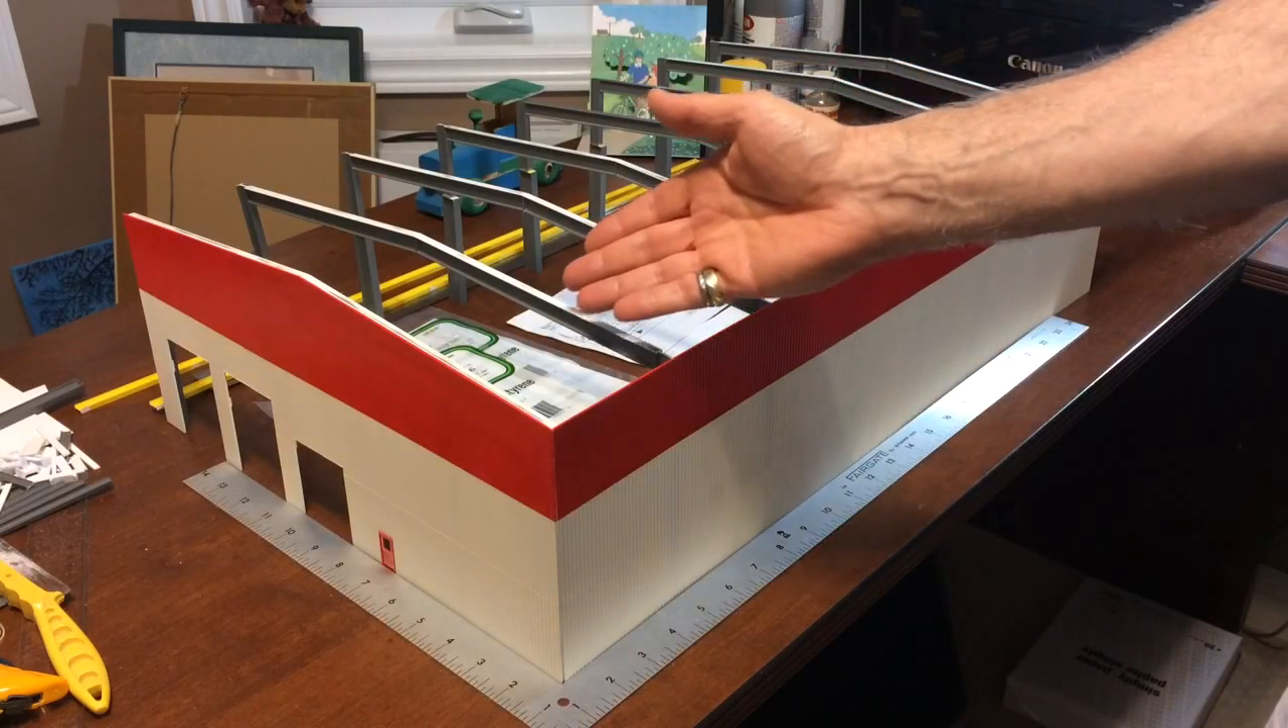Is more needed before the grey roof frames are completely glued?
No.